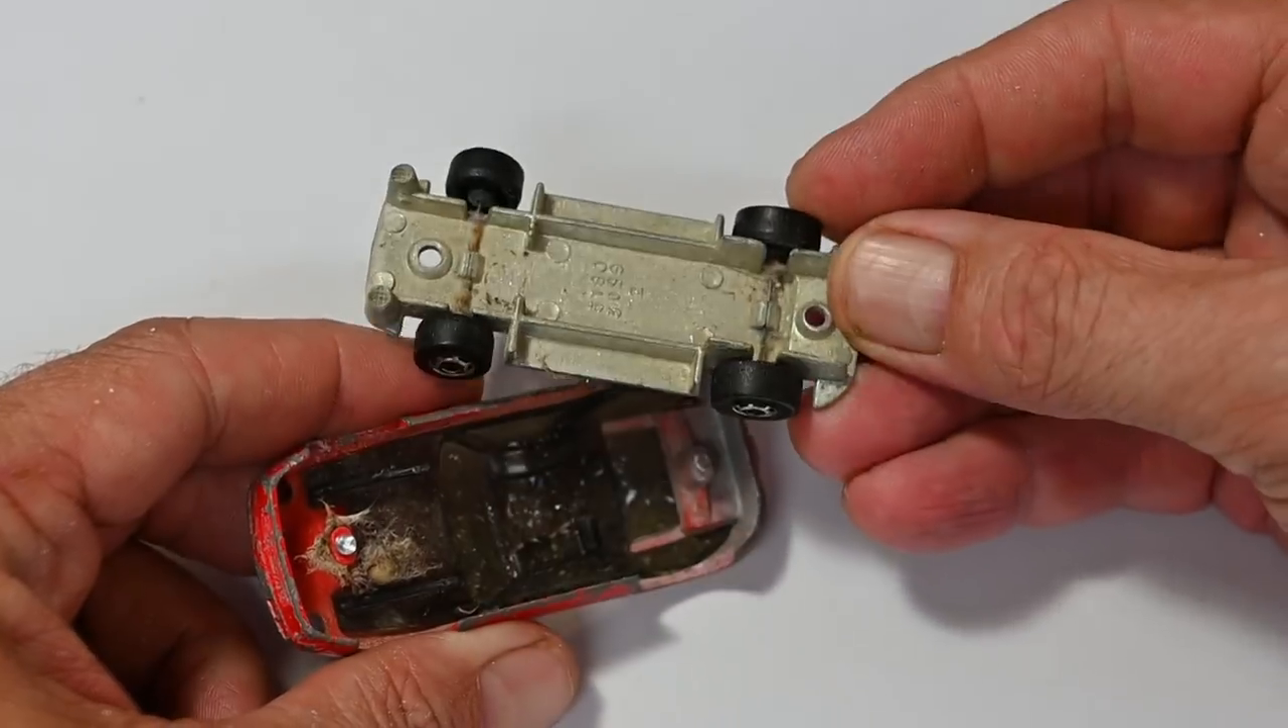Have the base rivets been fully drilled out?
Yes.